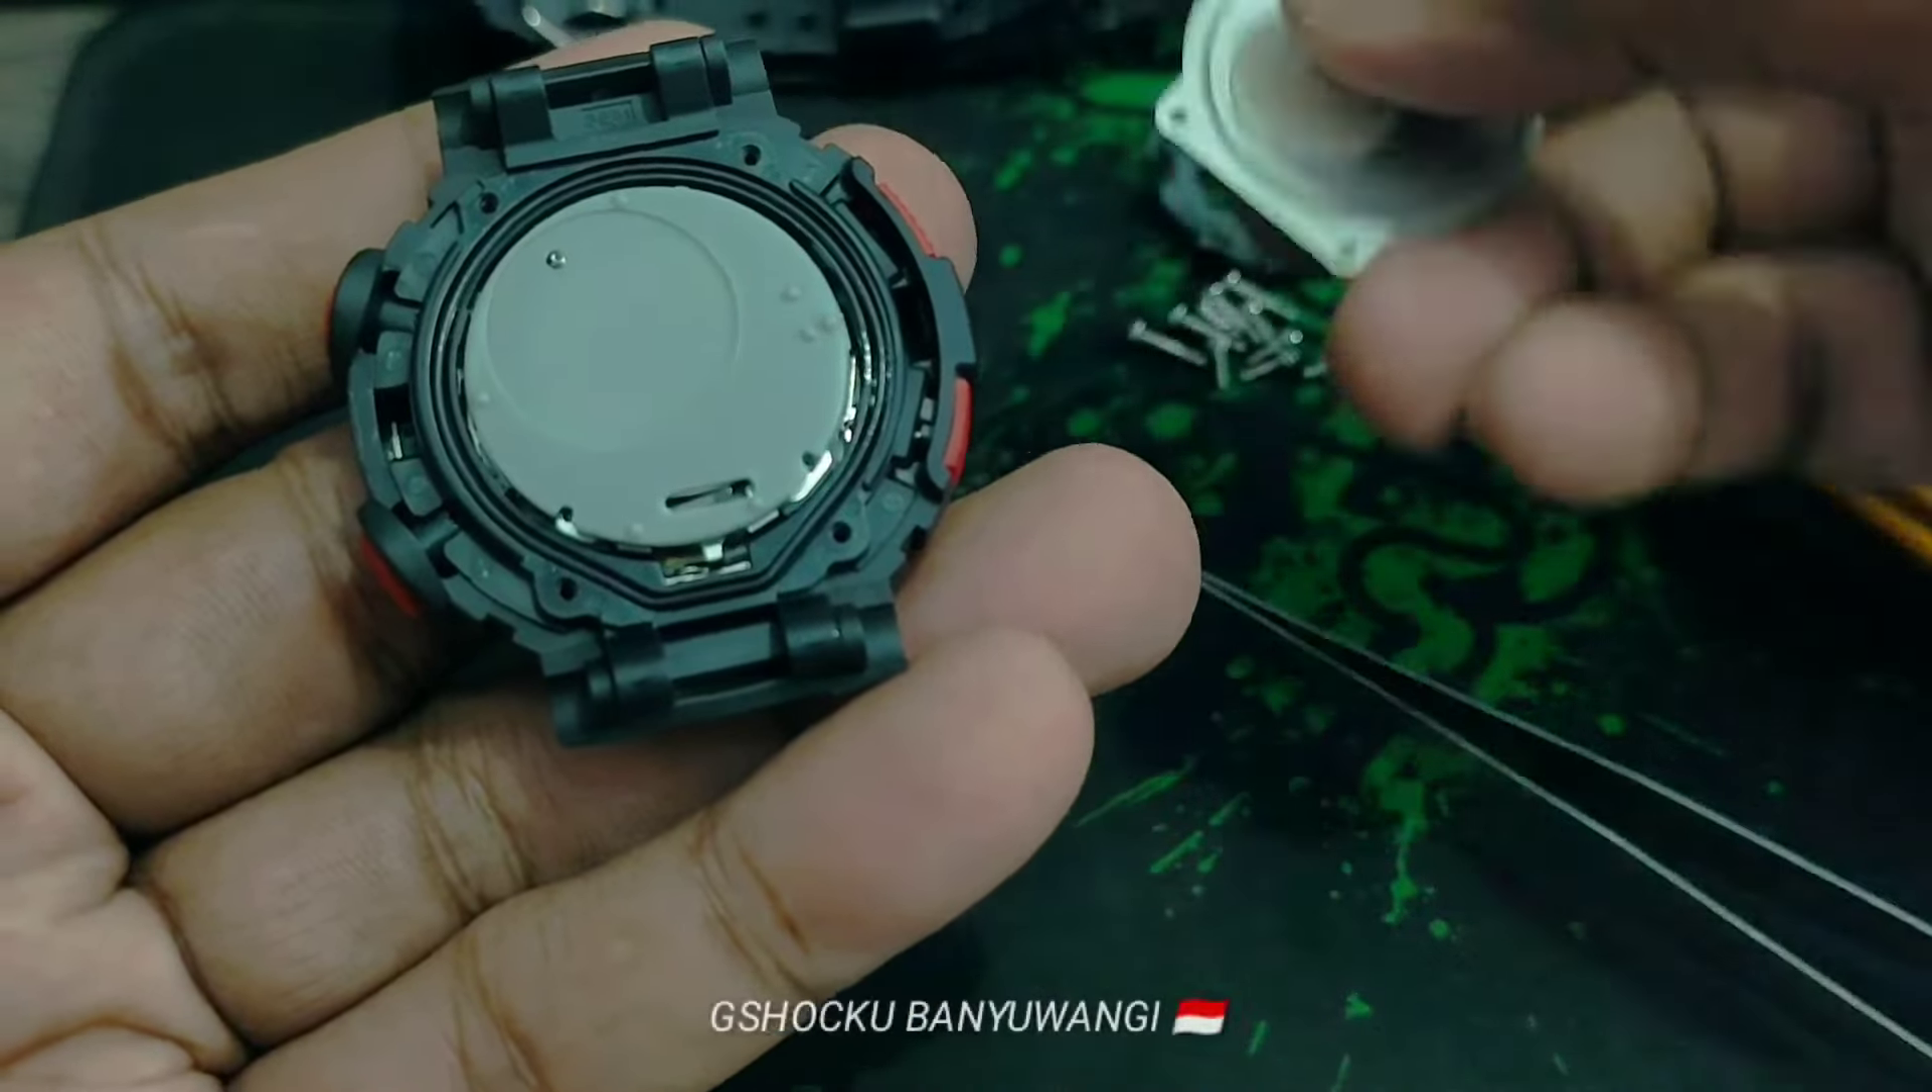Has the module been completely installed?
Yes.